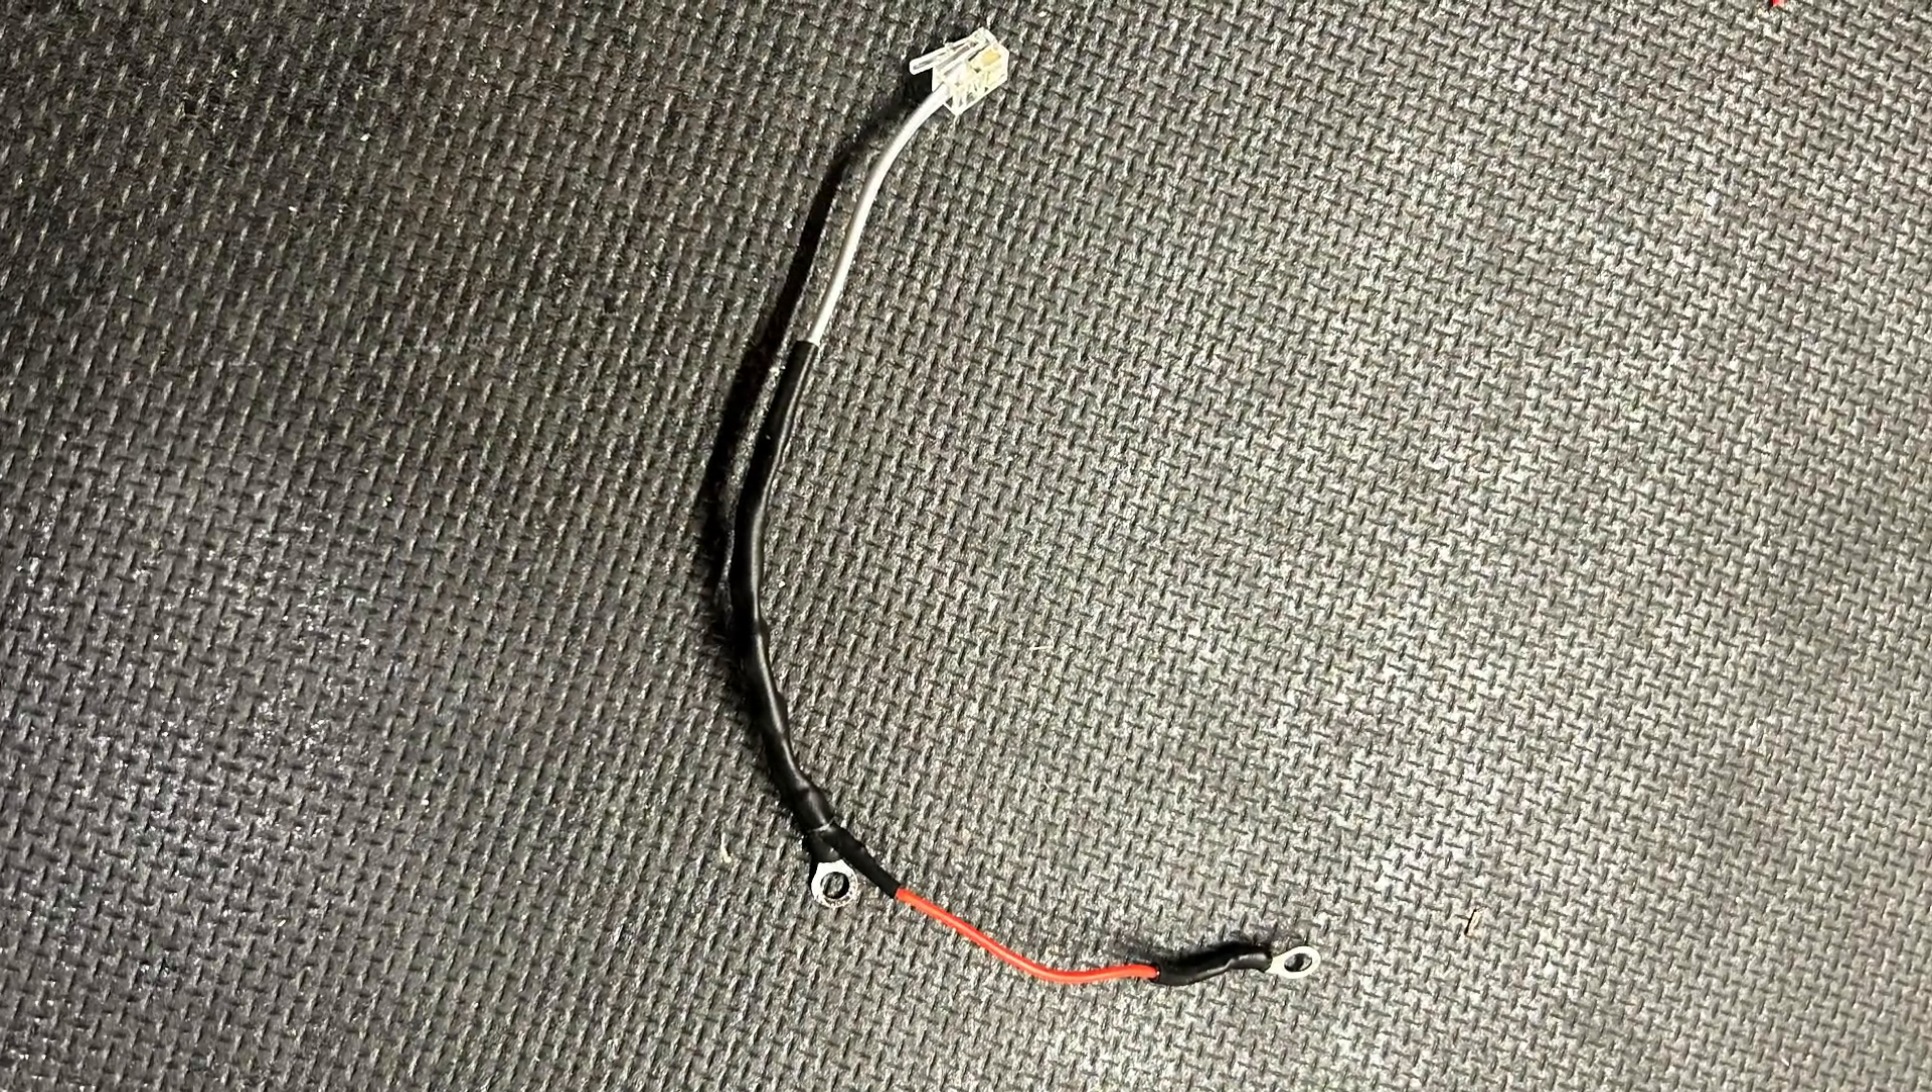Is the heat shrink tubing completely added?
Yes.